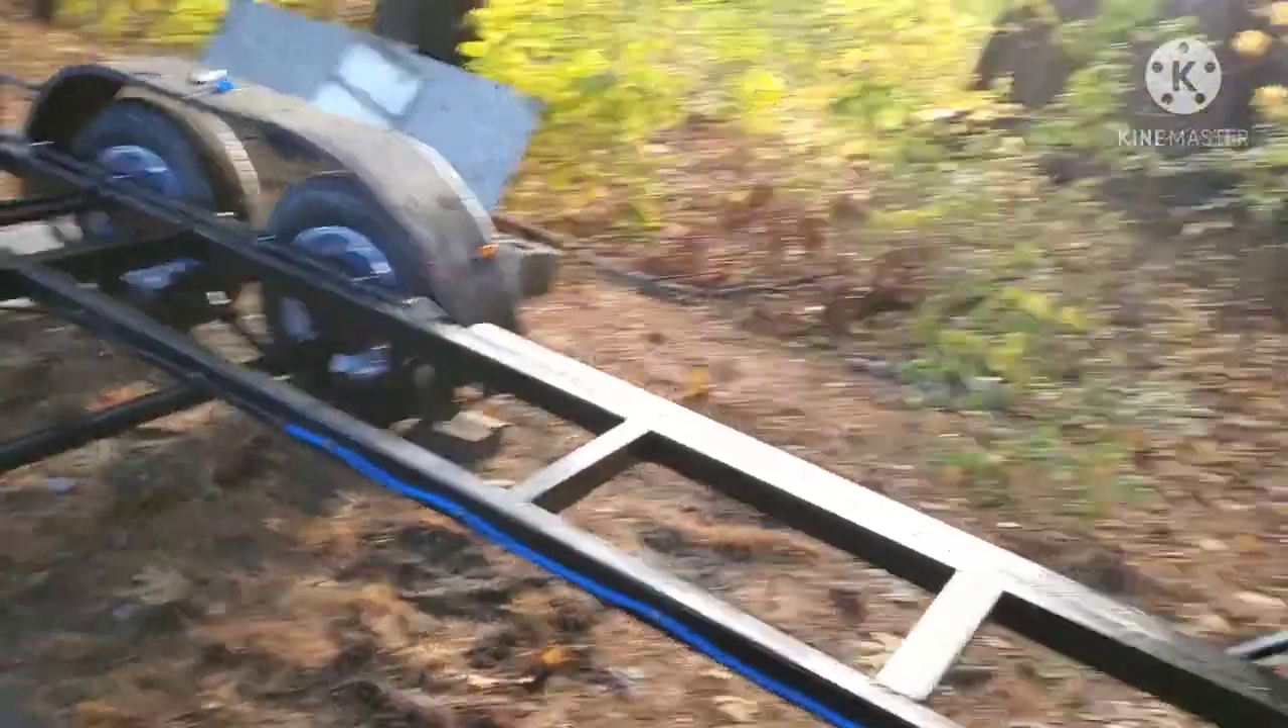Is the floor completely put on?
No.